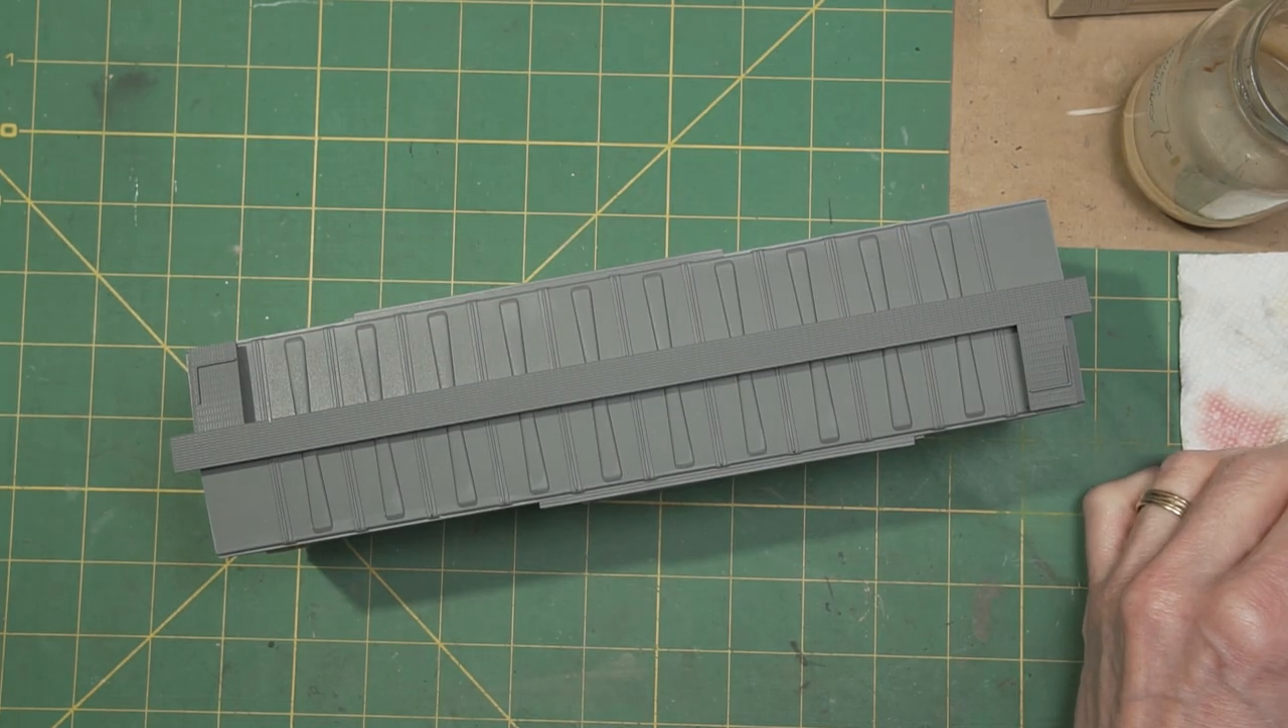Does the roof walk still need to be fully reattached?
No.